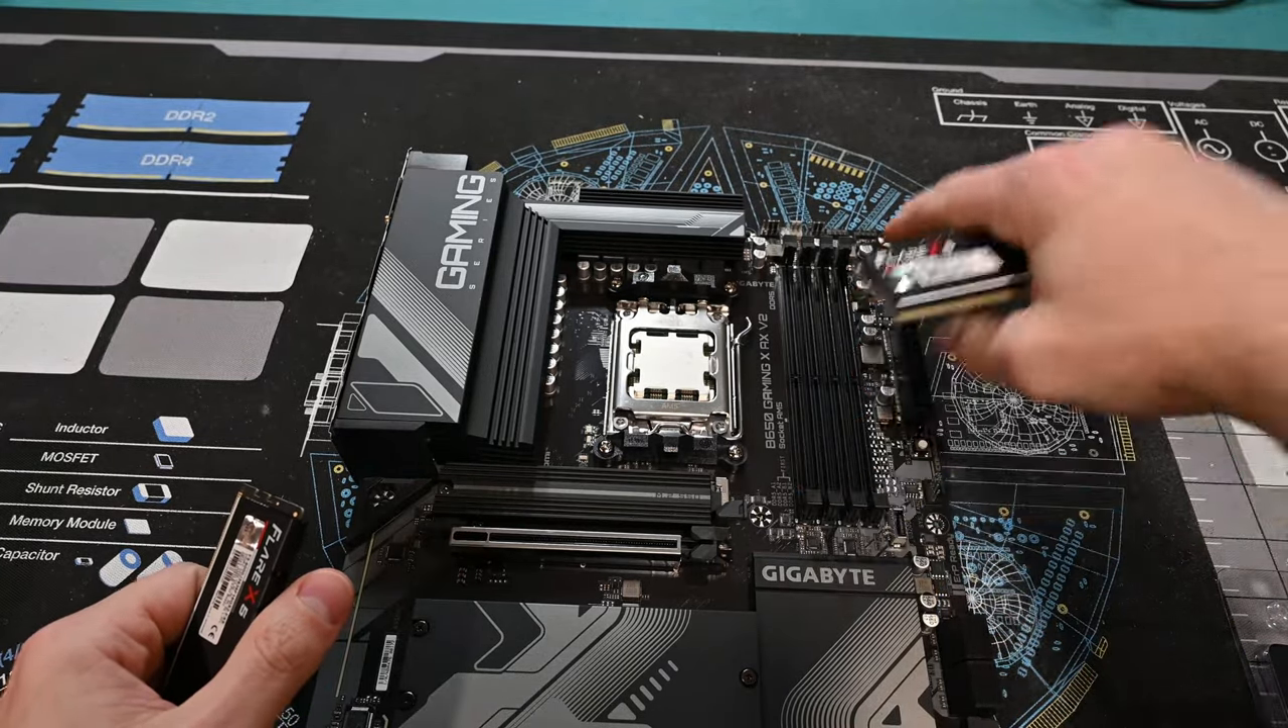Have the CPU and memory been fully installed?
No.